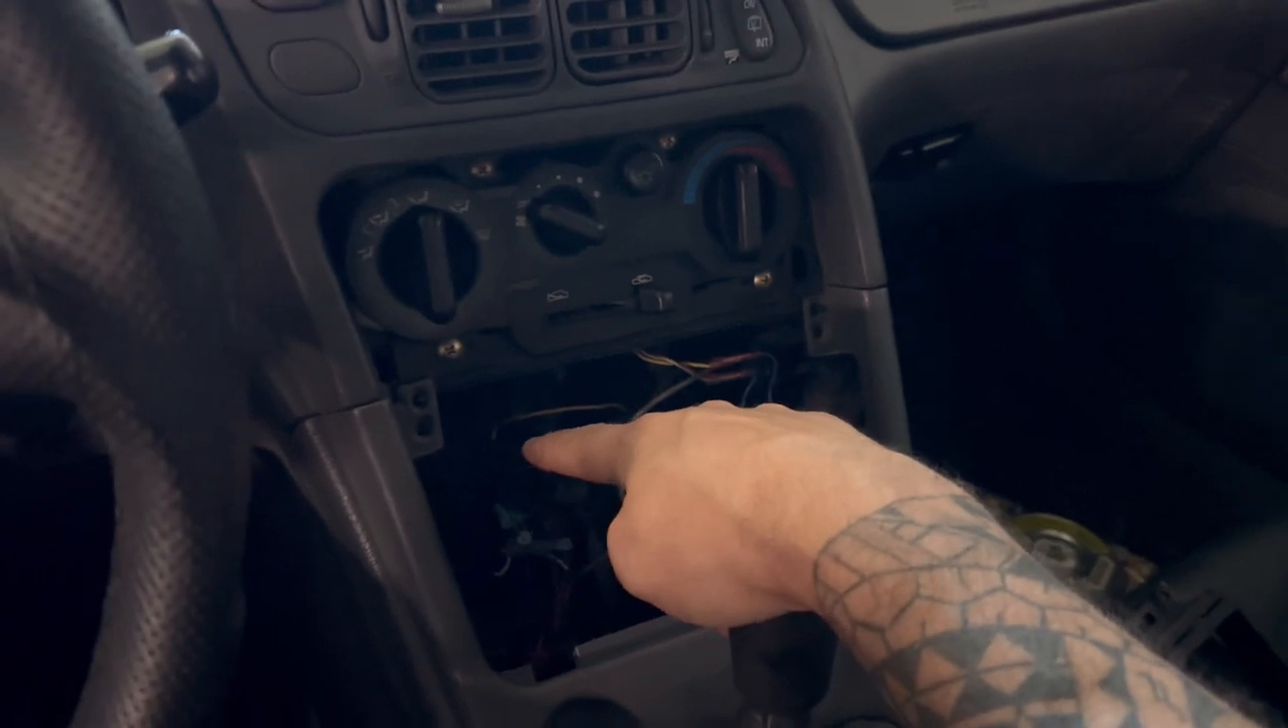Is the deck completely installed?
No.